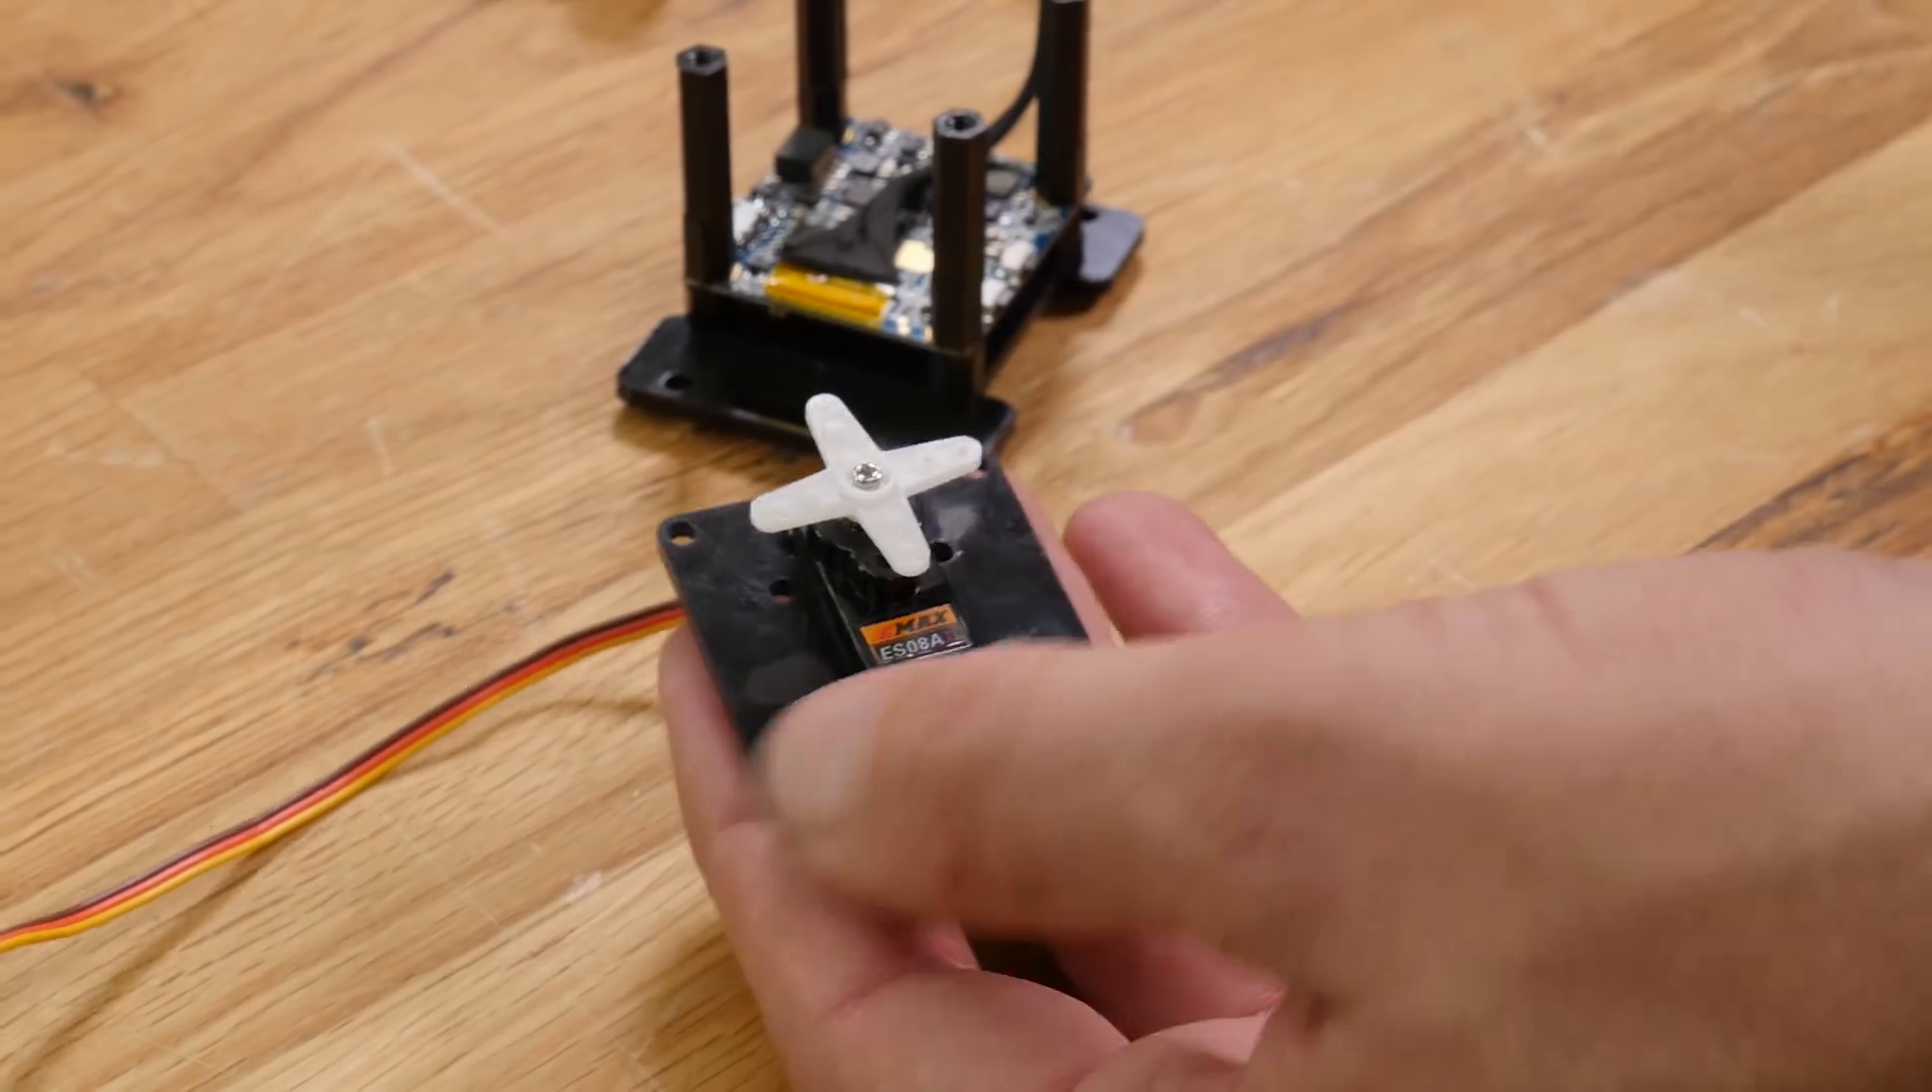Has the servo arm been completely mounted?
Yes.